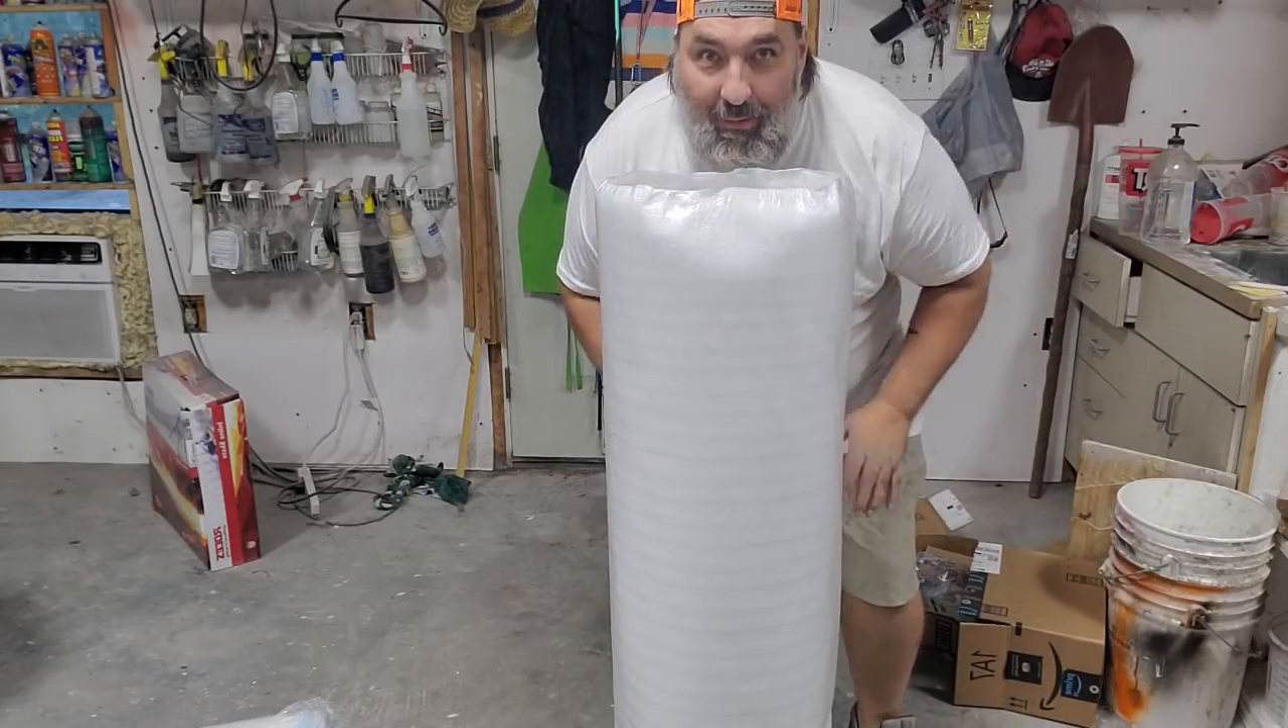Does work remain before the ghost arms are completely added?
Yes.